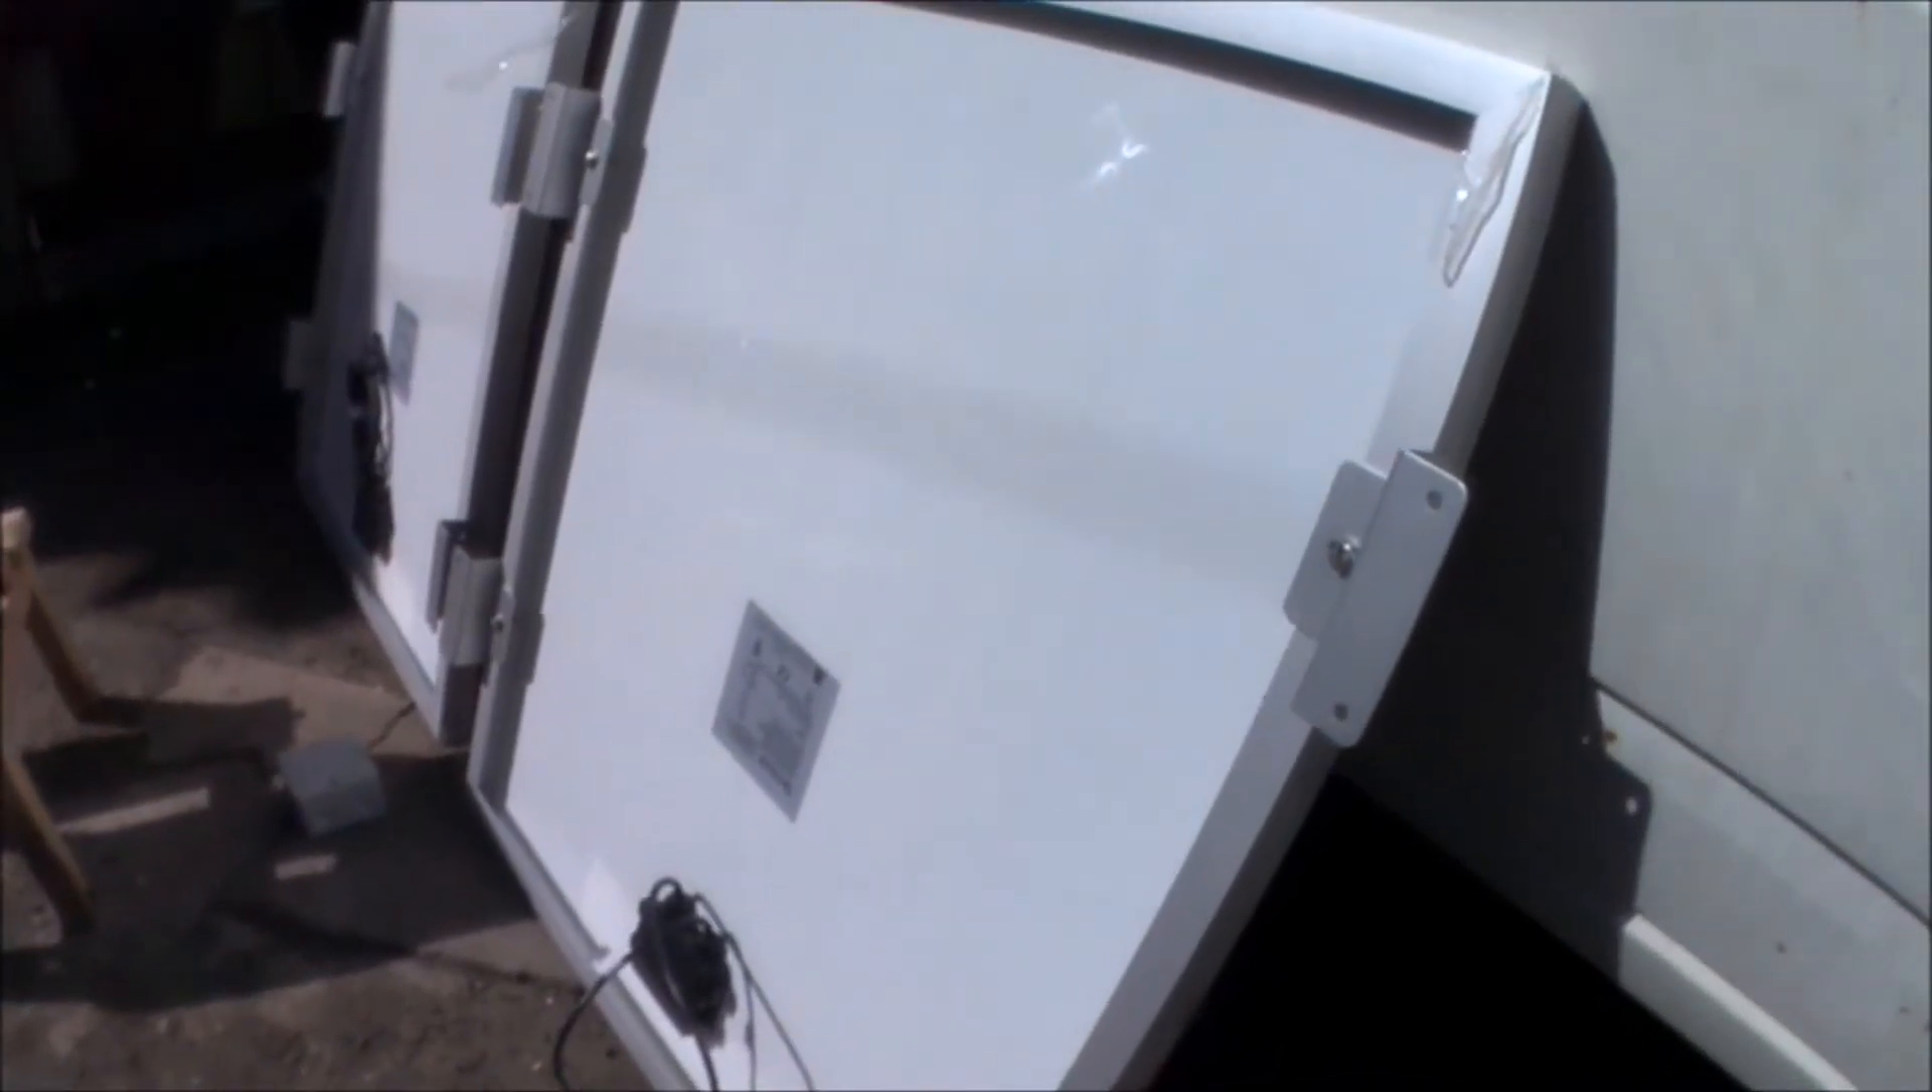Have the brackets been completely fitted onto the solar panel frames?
Yes.